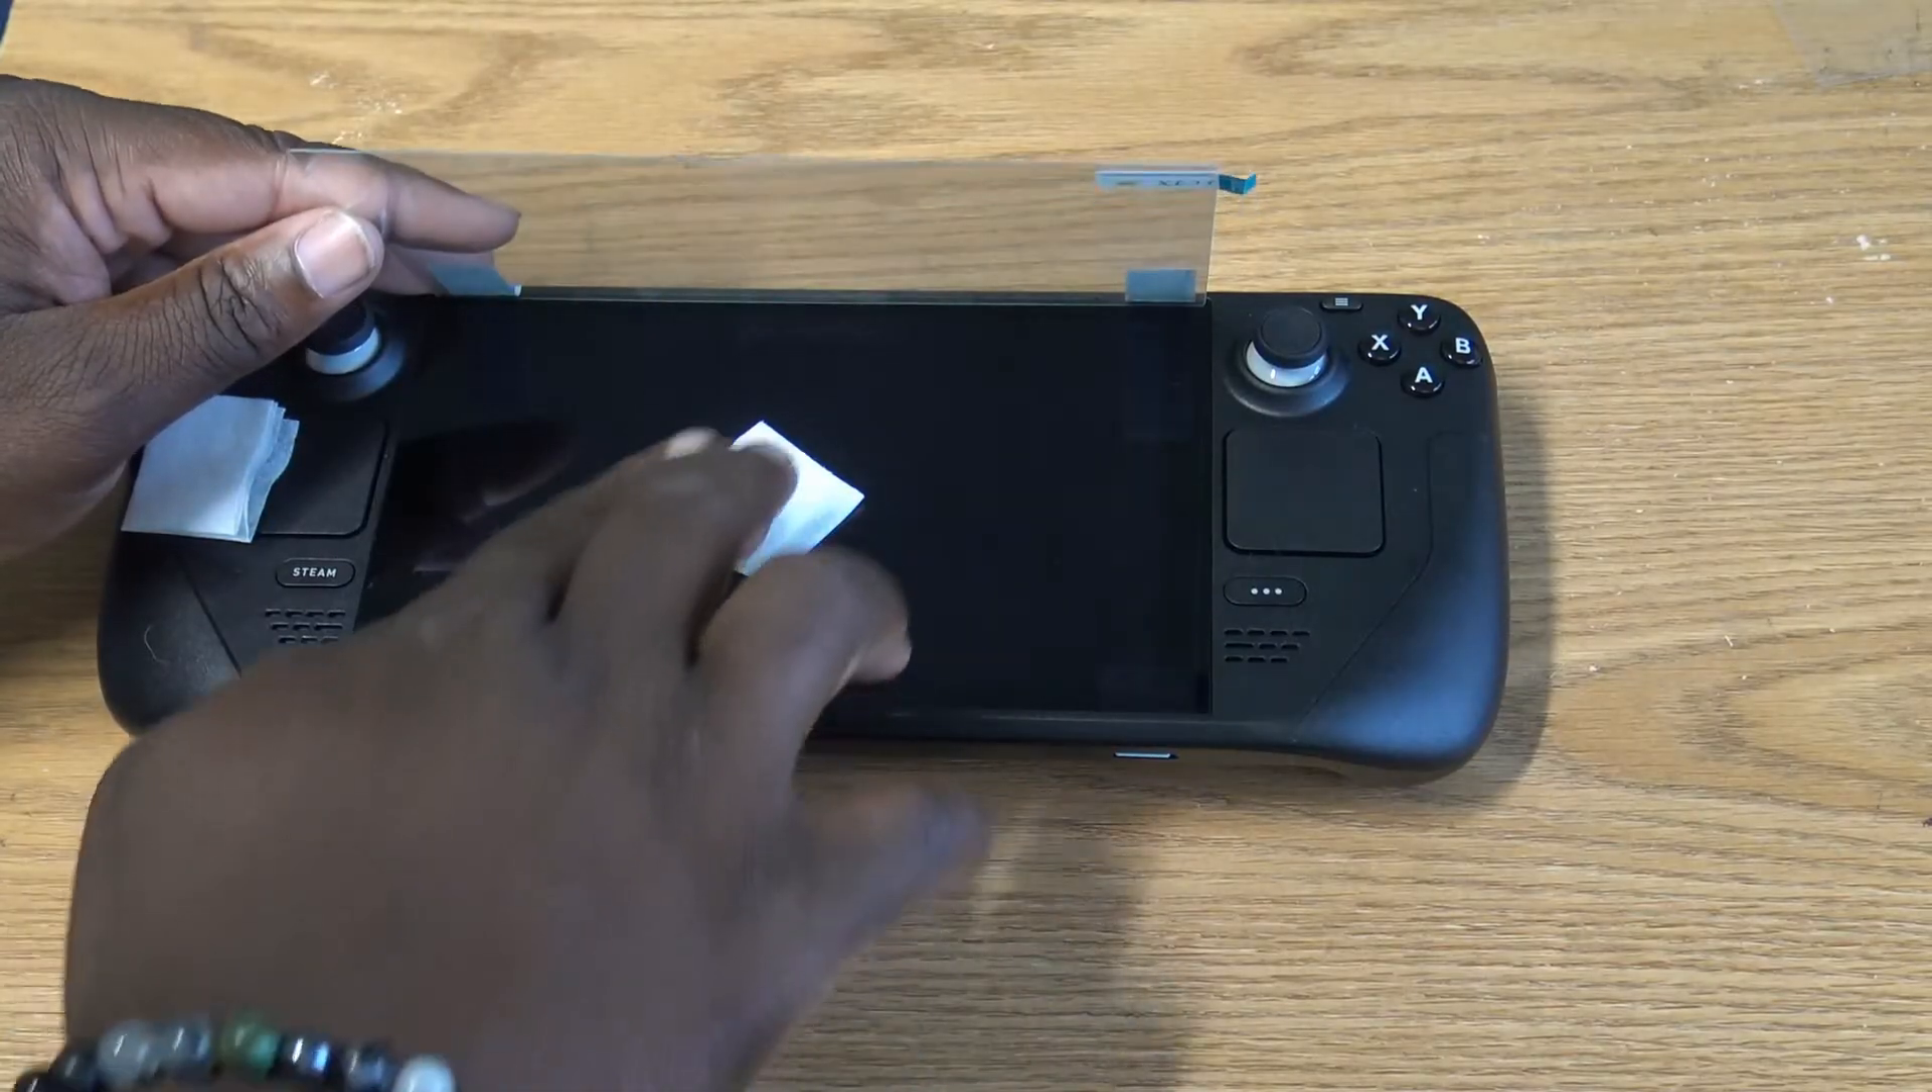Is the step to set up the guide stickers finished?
Yes.